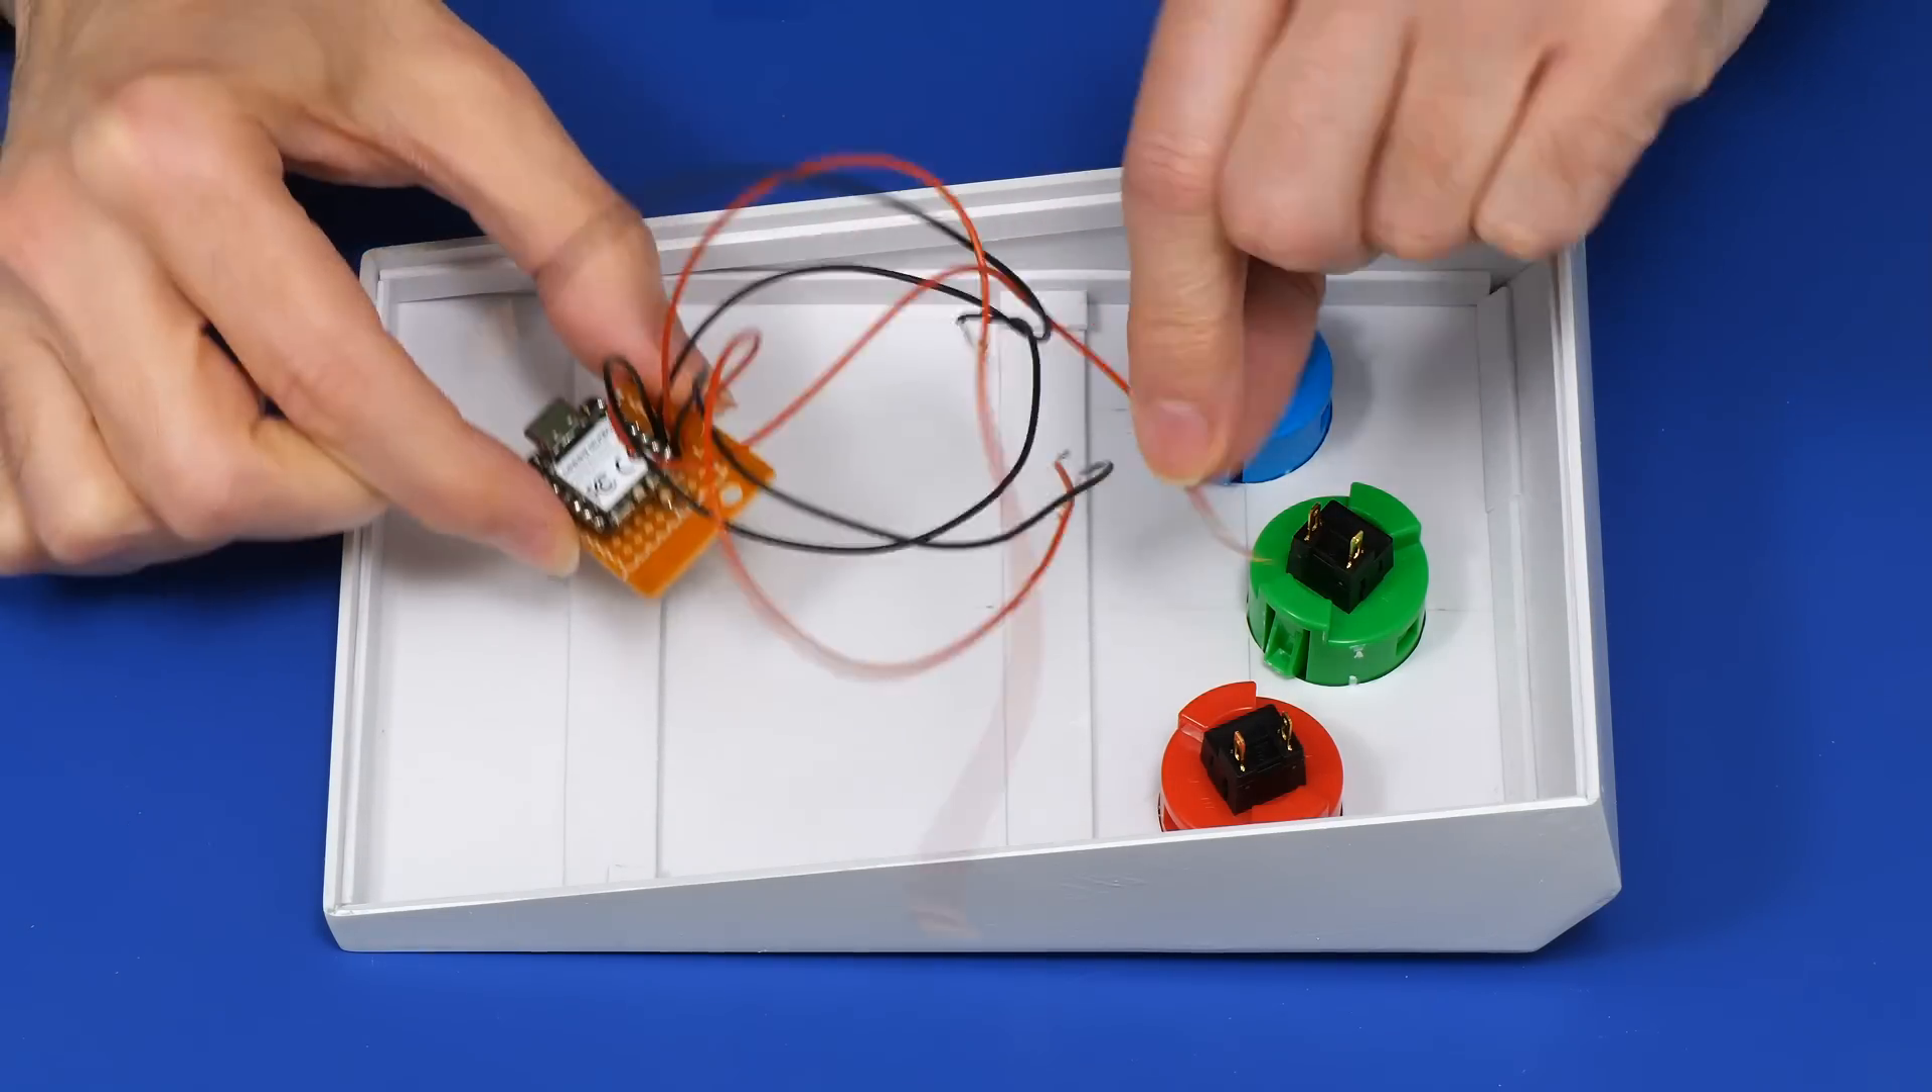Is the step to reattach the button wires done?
No.